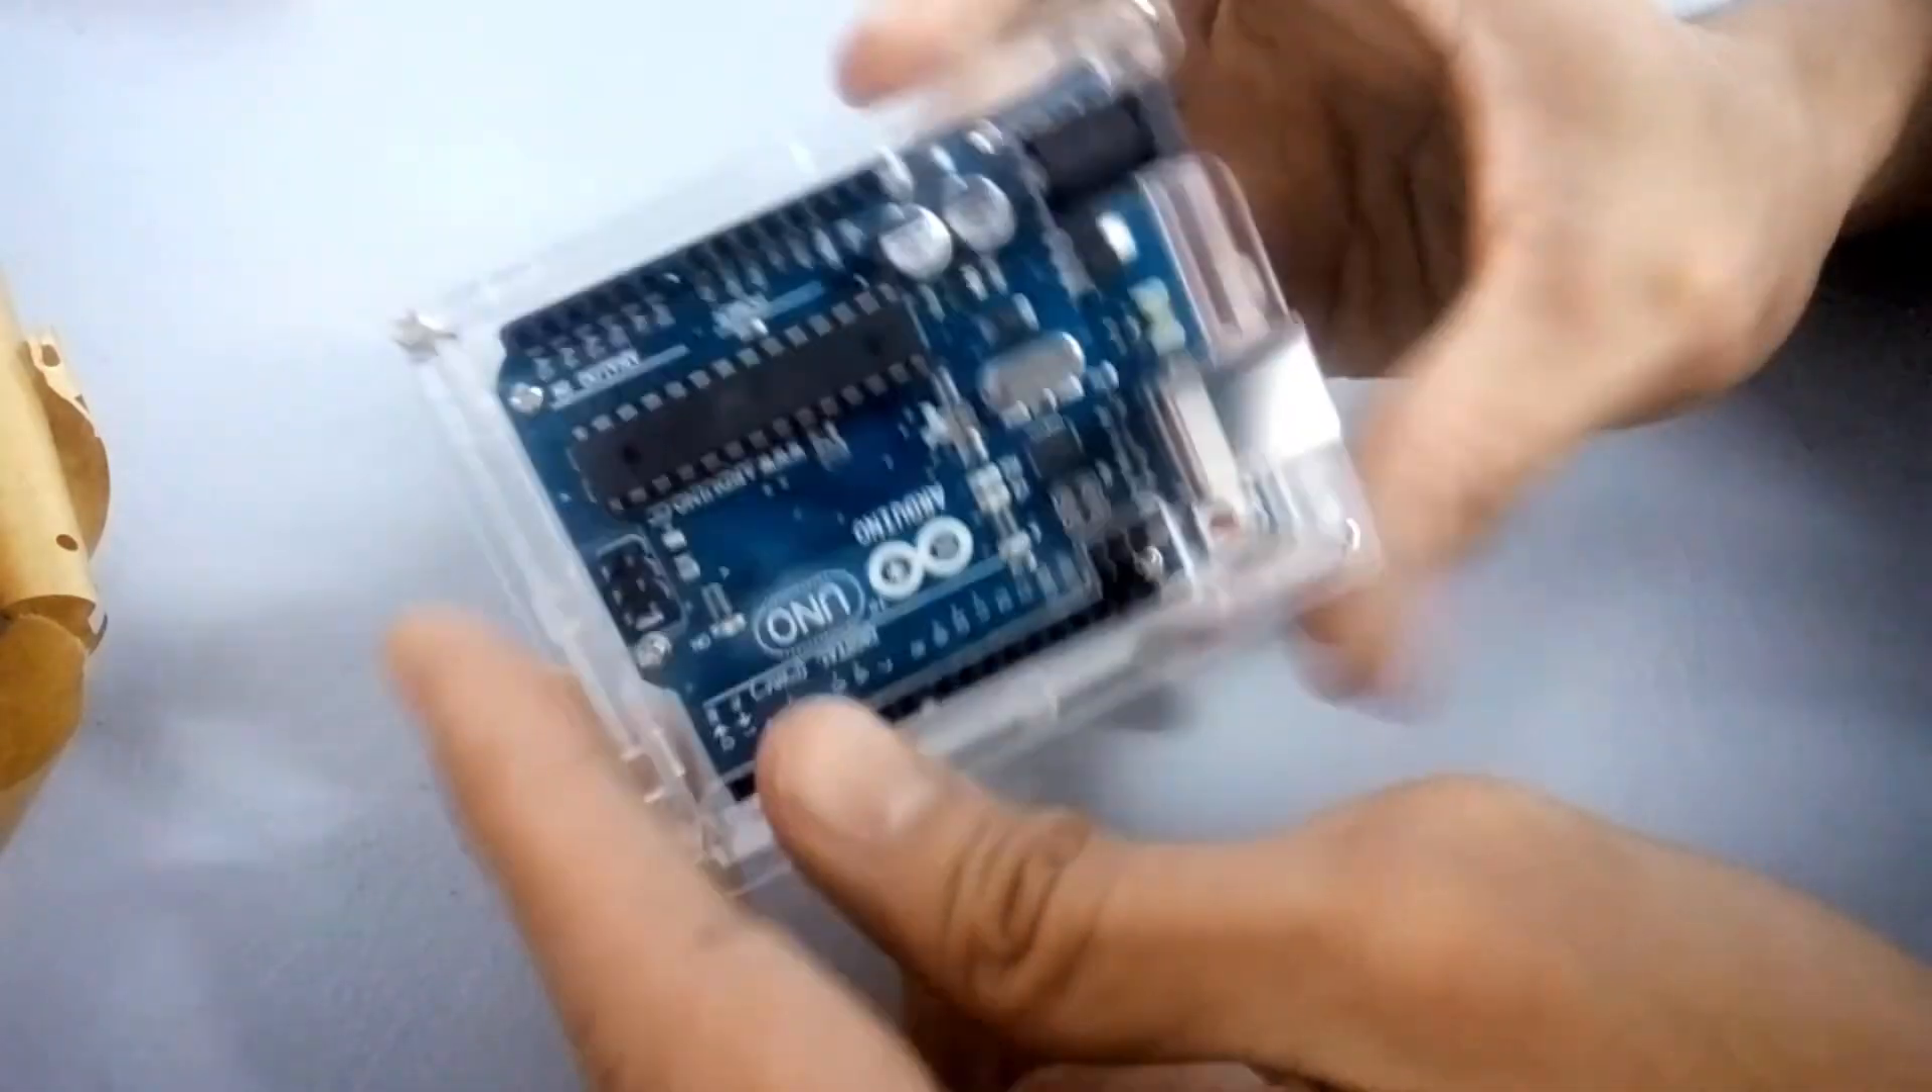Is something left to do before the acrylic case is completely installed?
No.